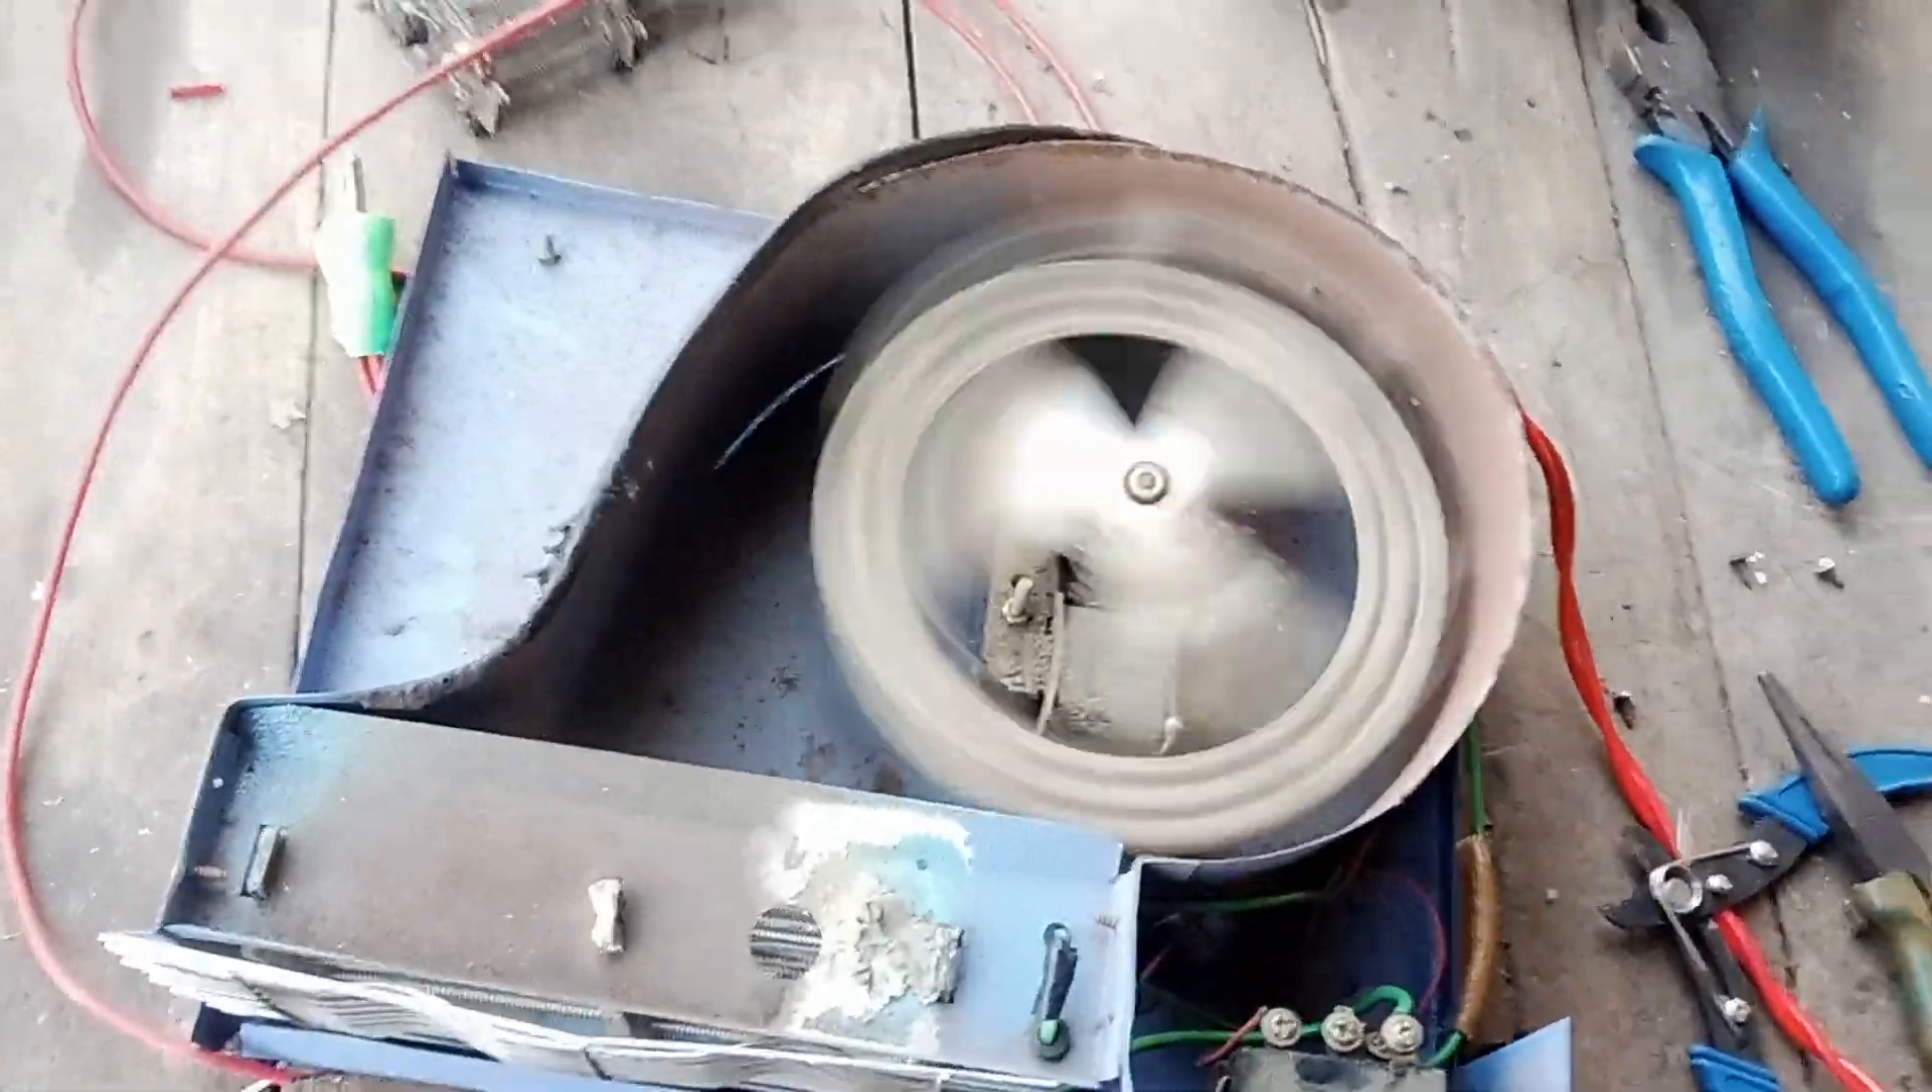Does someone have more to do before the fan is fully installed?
No.